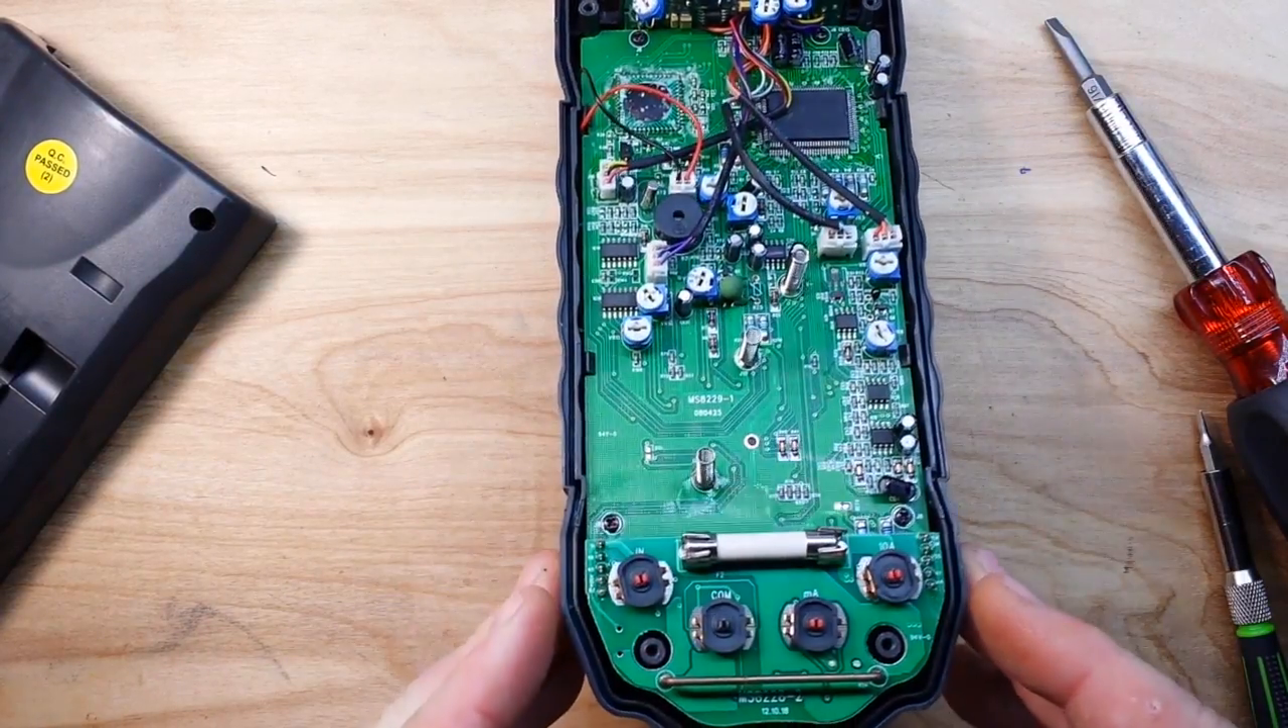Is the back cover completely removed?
Yes.